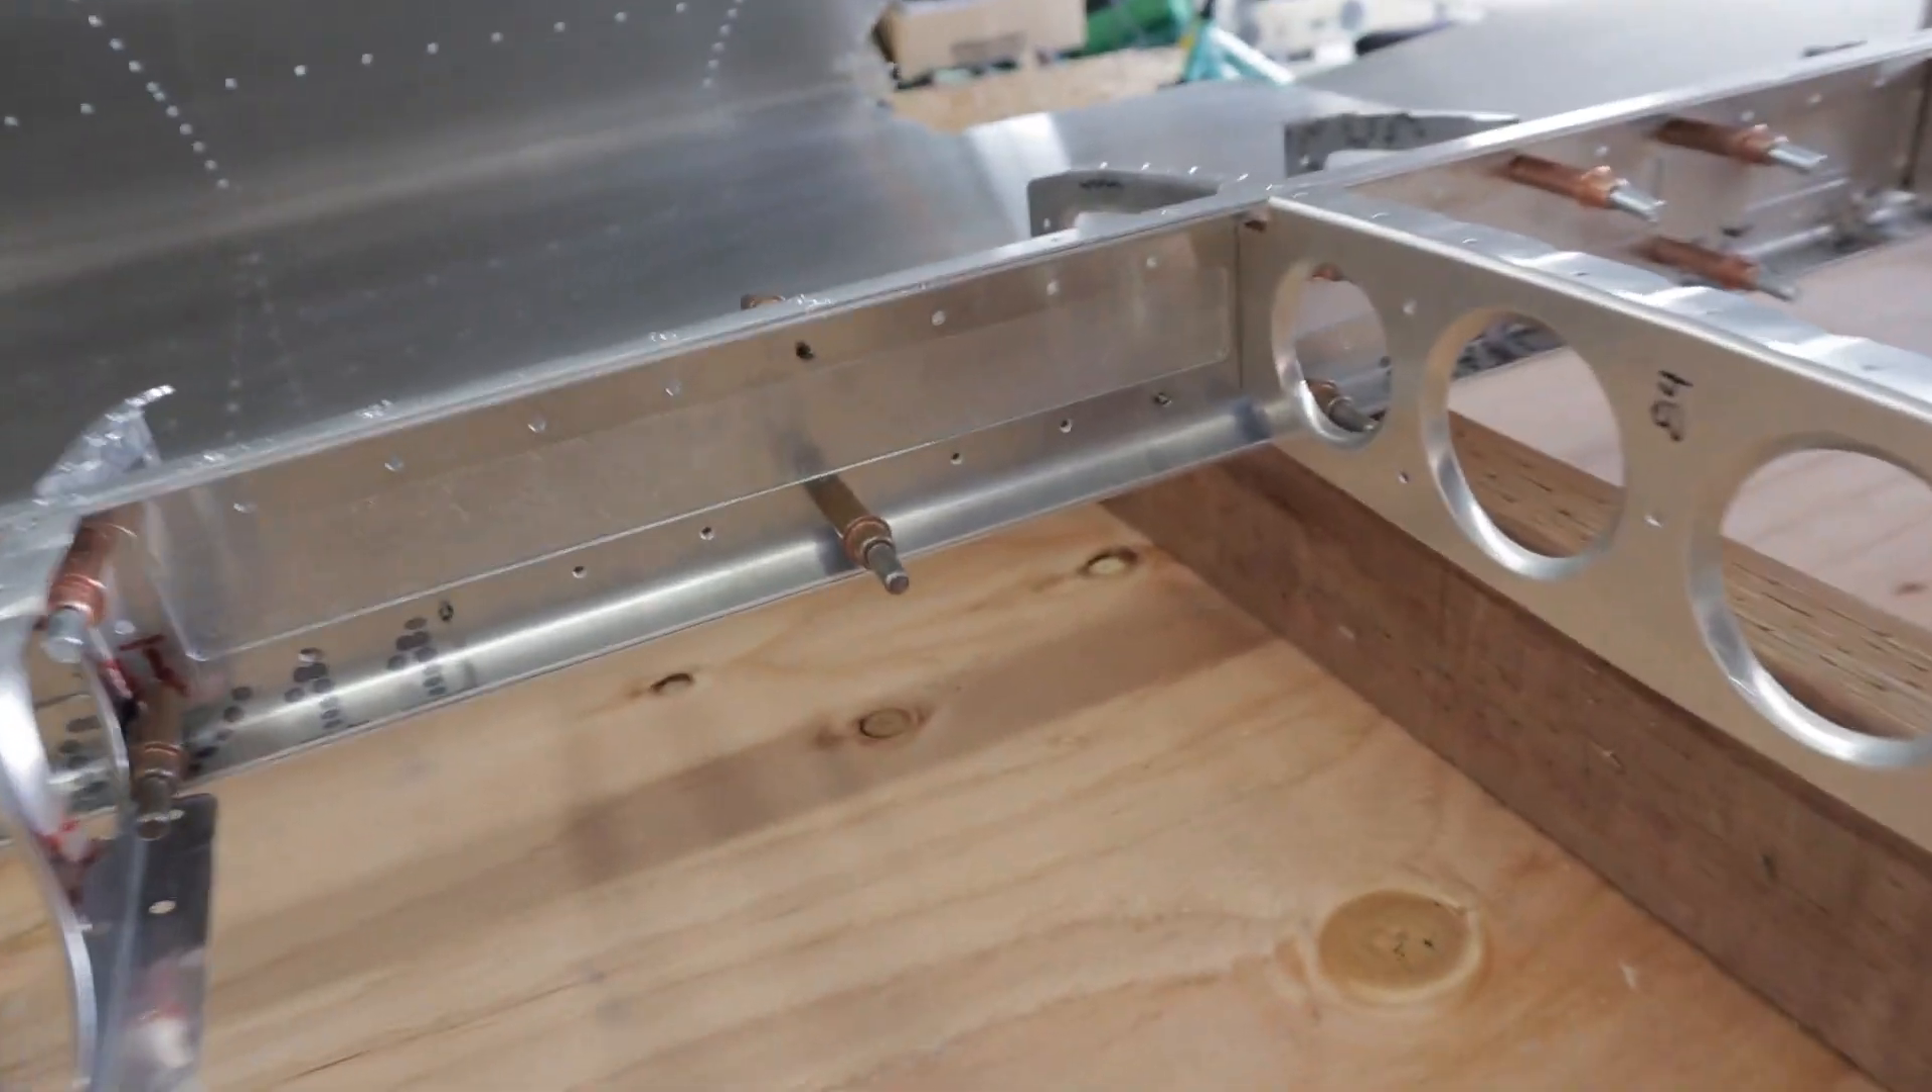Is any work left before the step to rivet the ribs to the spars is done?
Yes.